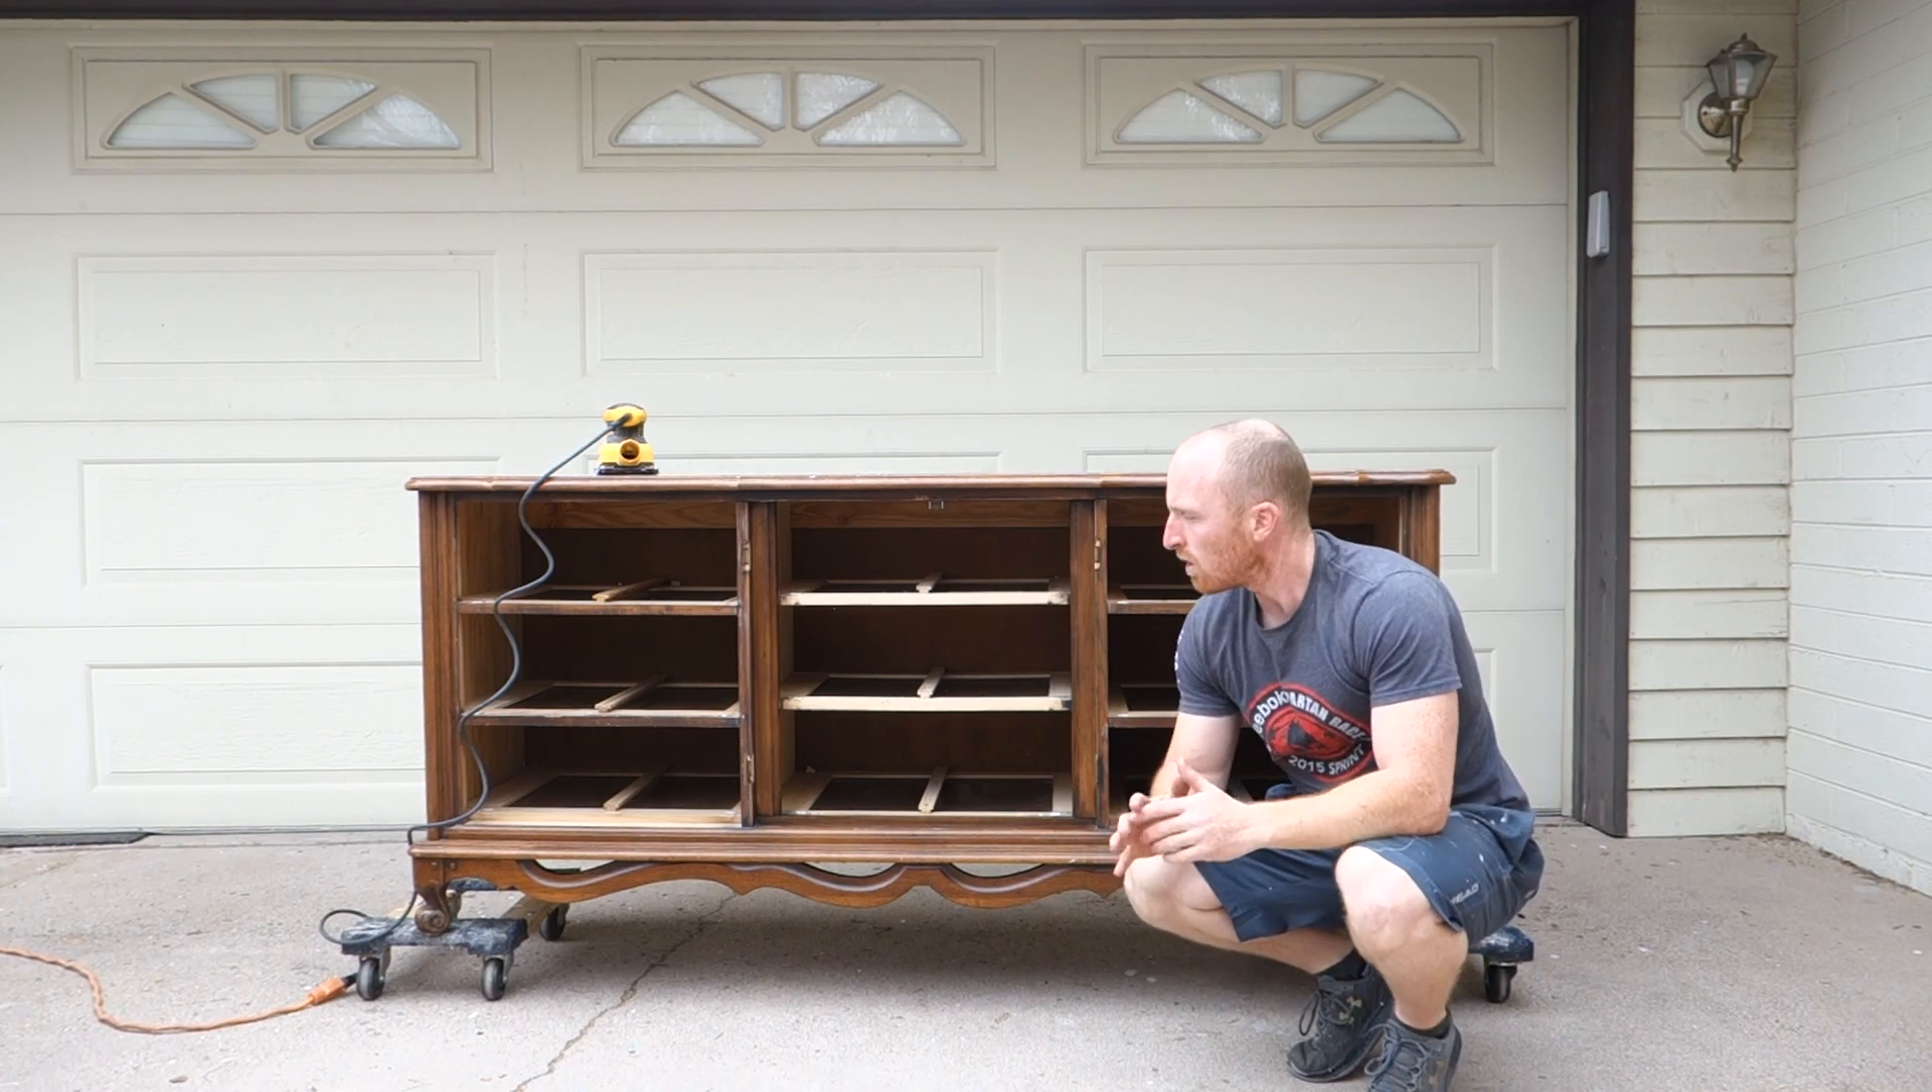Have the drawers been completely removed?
Yes.